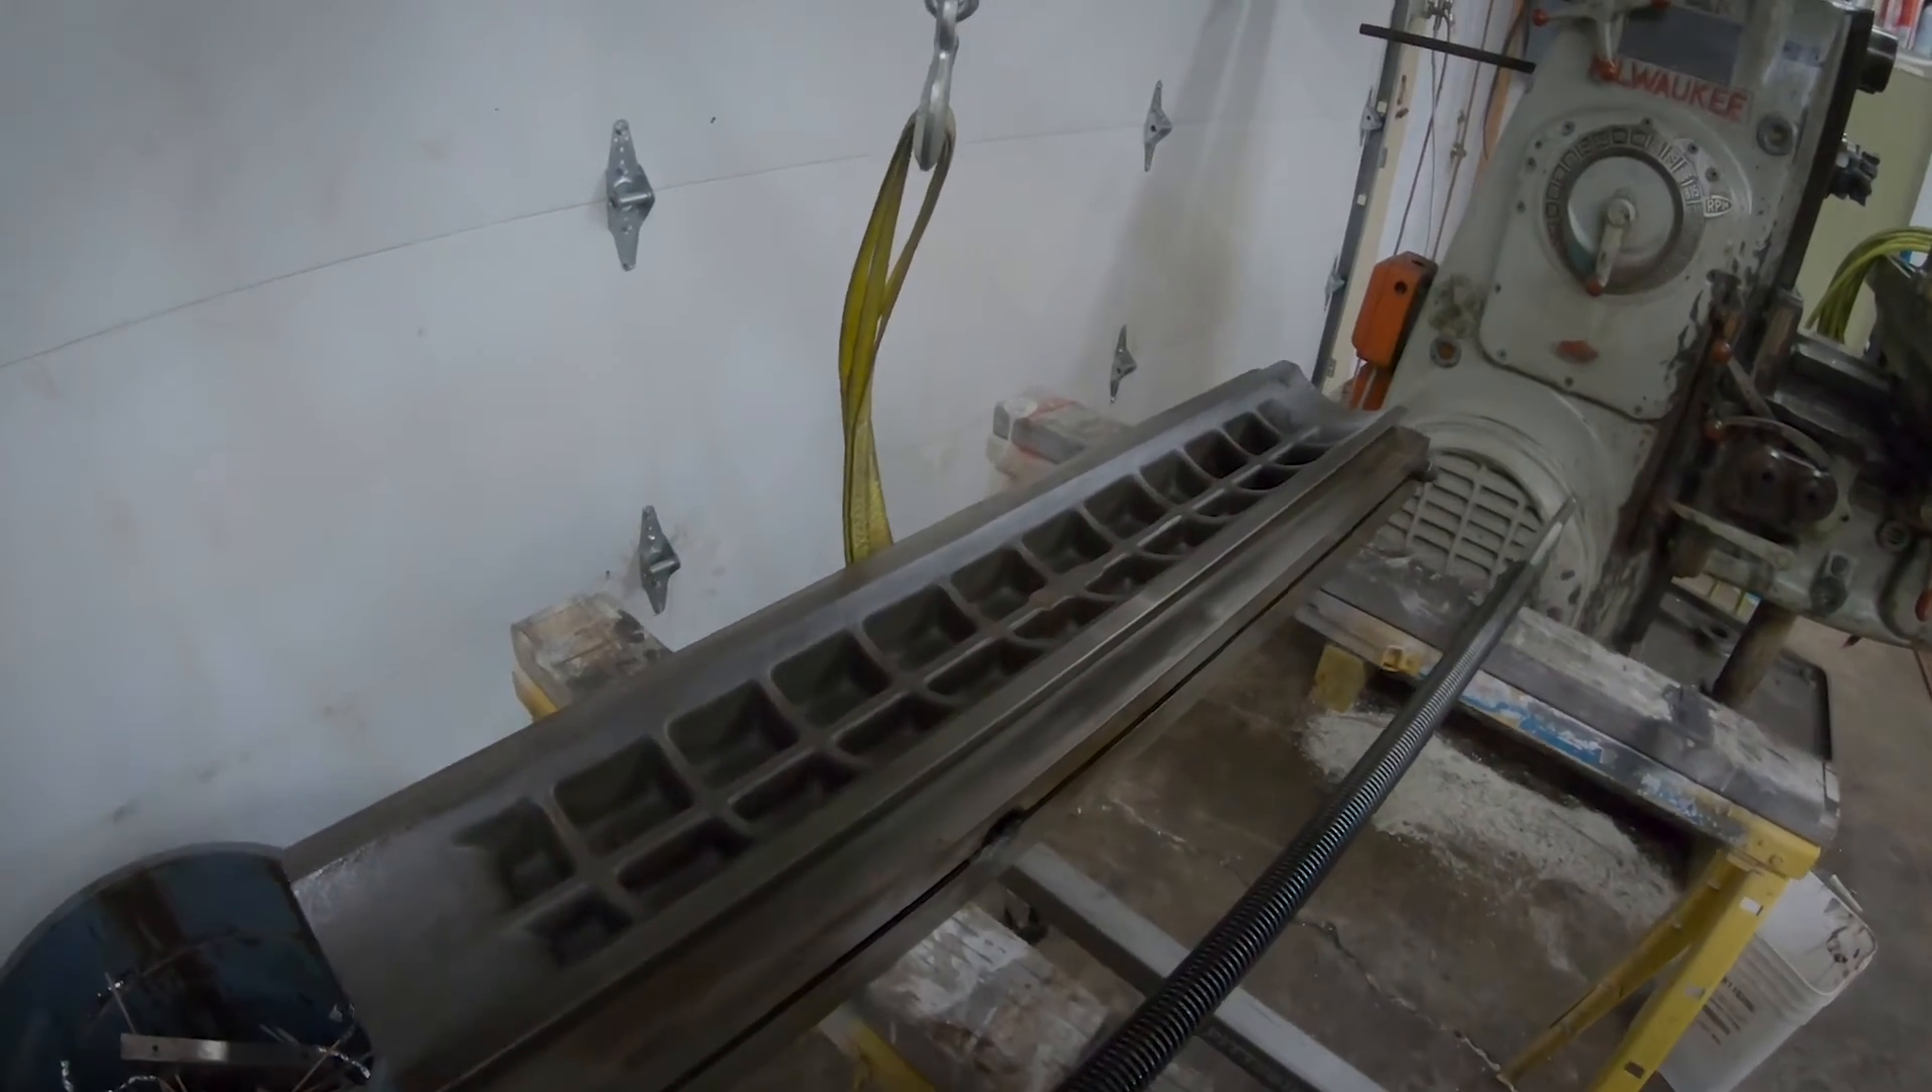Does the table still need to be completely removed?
No.